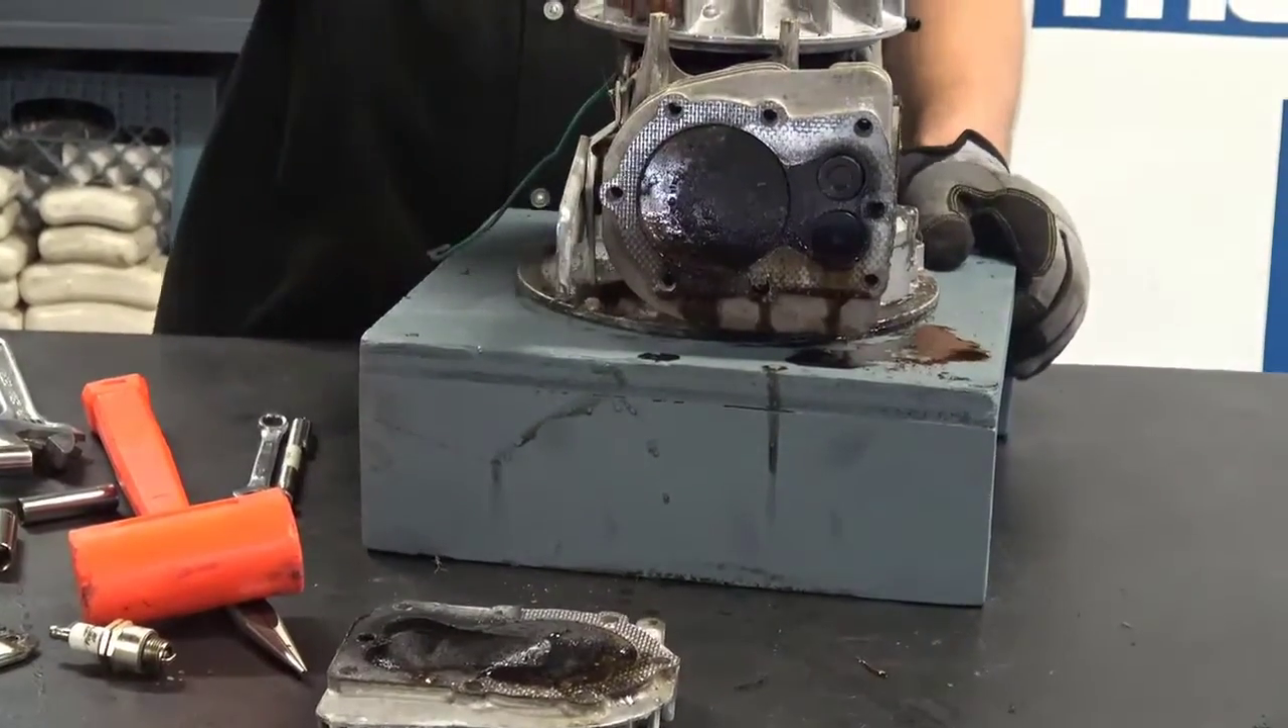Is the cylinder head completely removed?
Yes.